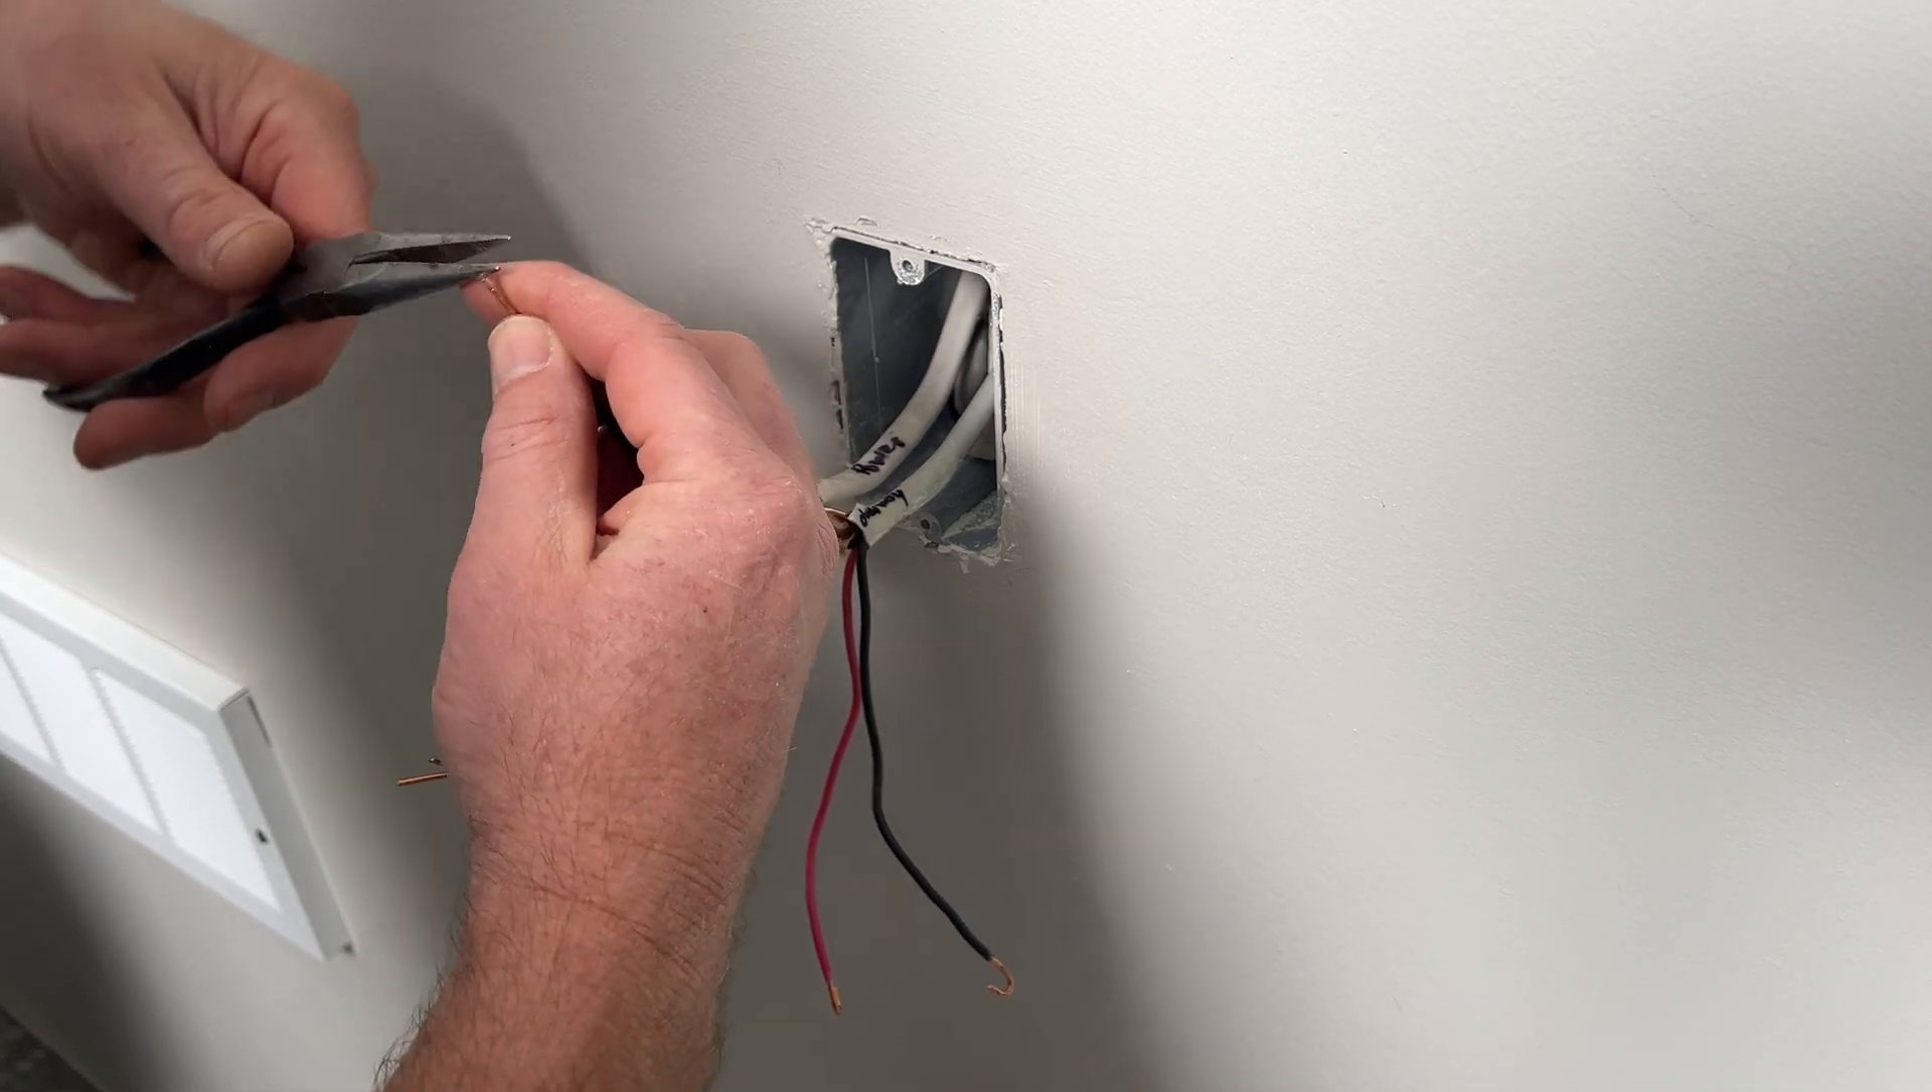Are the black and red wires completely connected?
No.